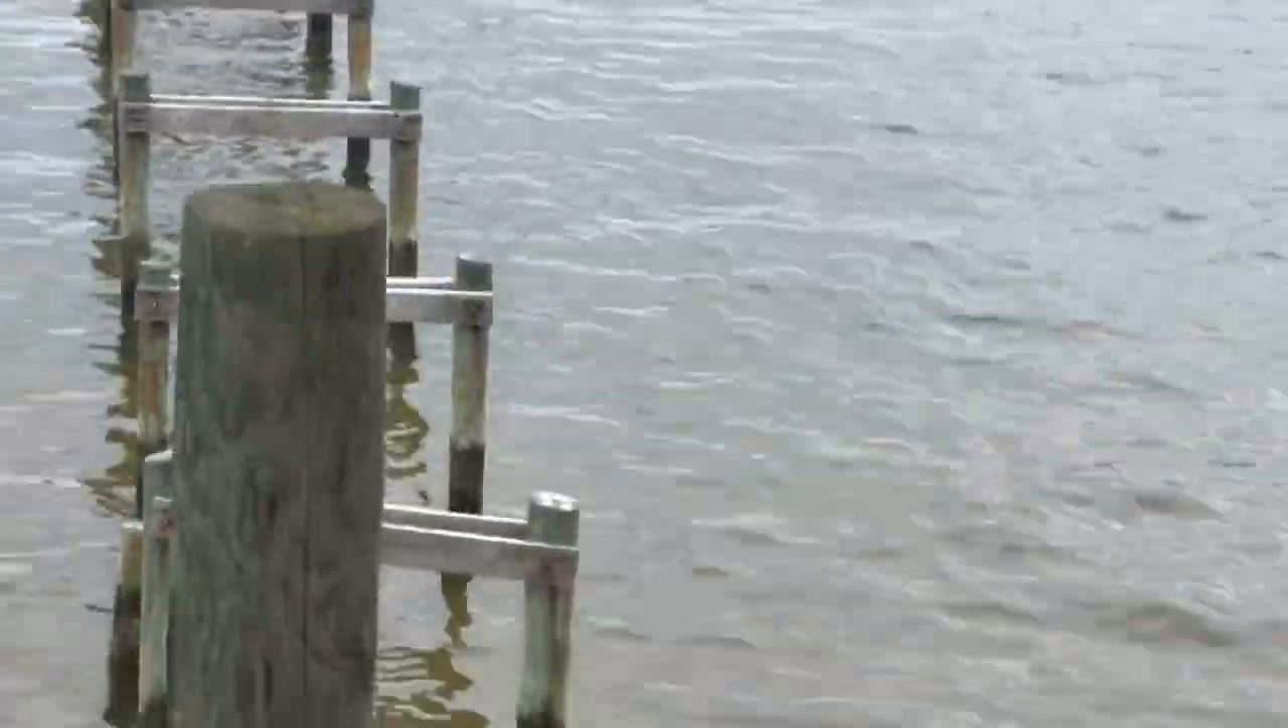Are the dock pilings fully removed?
No.